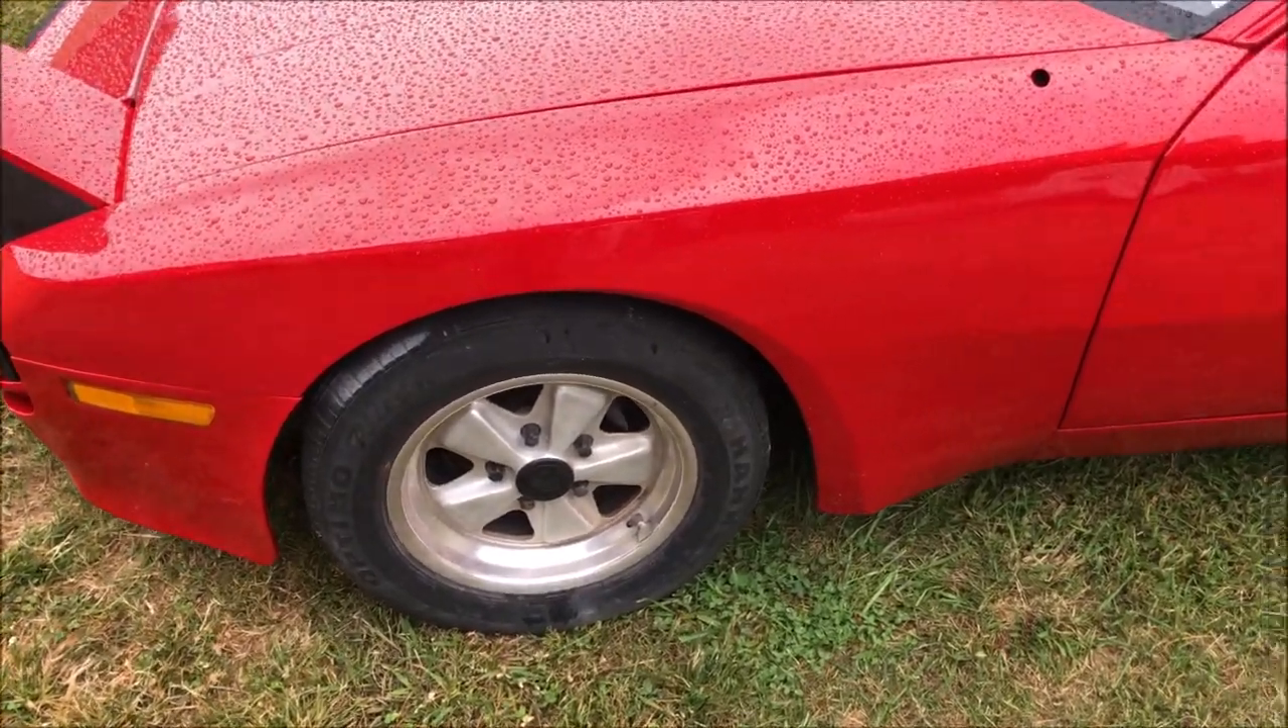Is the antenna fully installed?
No.